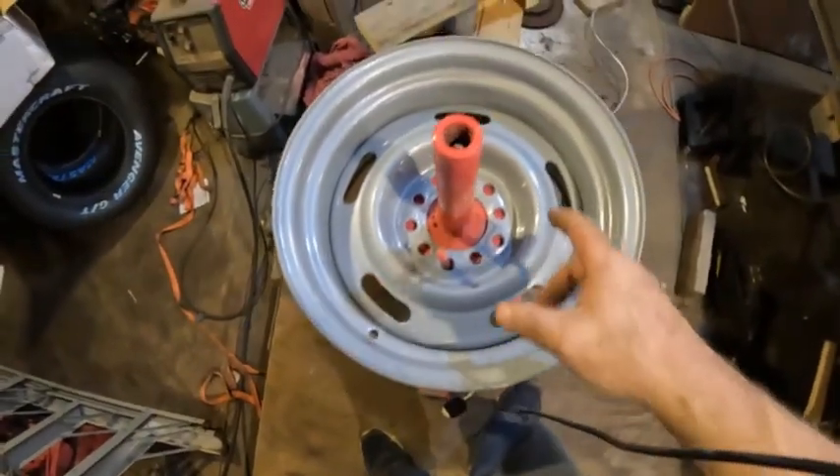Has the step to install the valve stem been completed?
No.